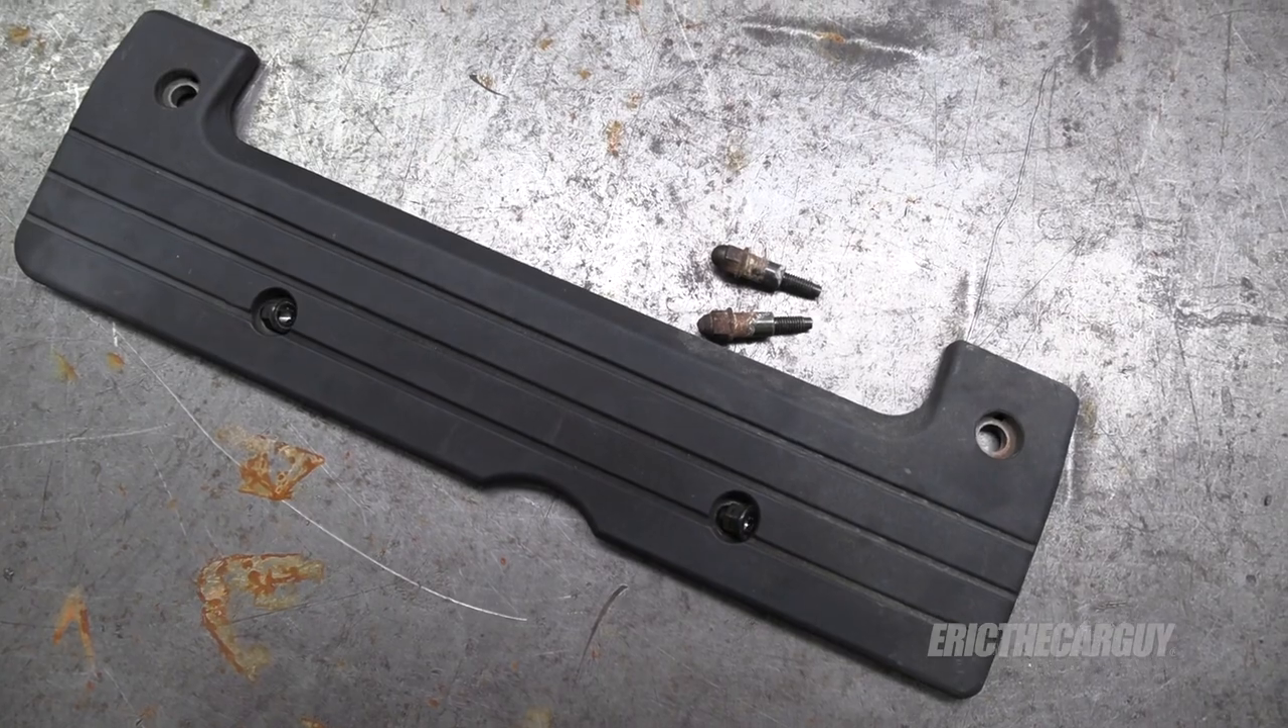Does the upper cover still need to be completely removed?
No.